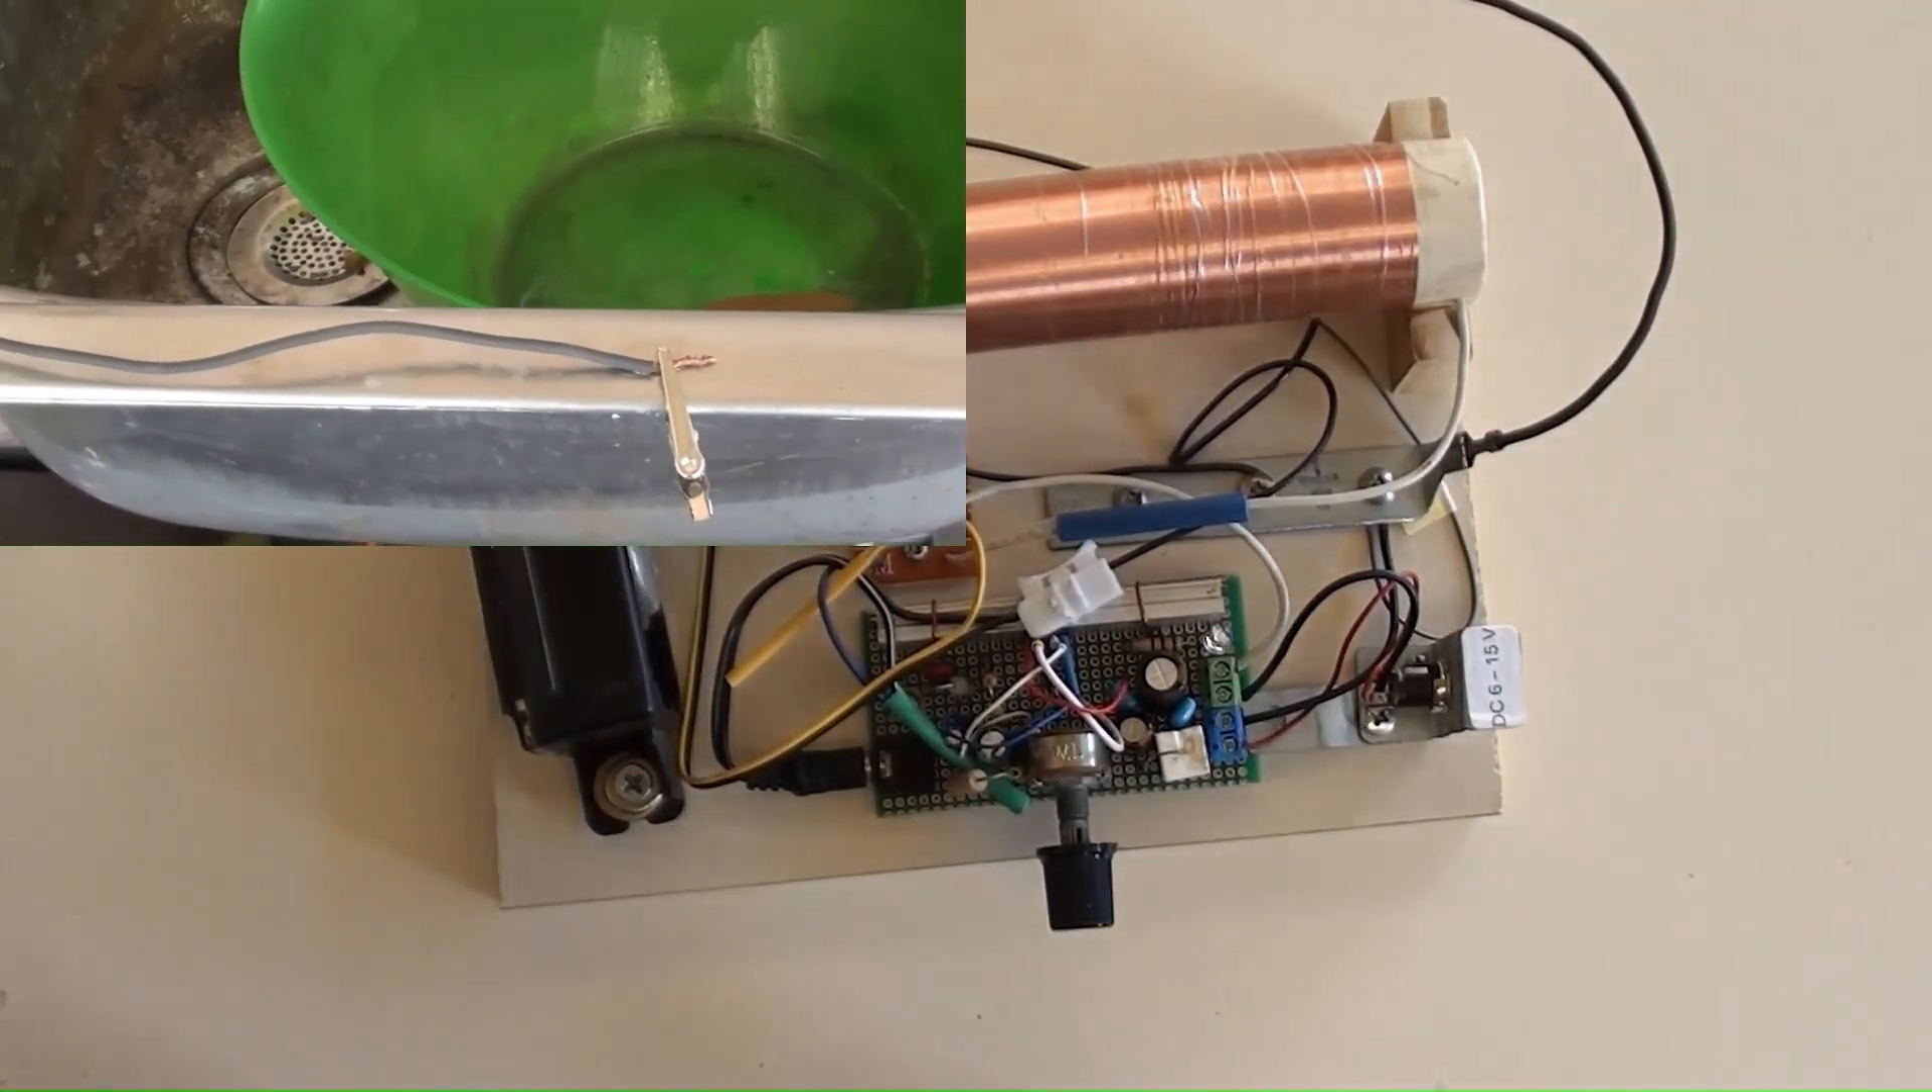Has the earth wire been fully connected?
Yes.